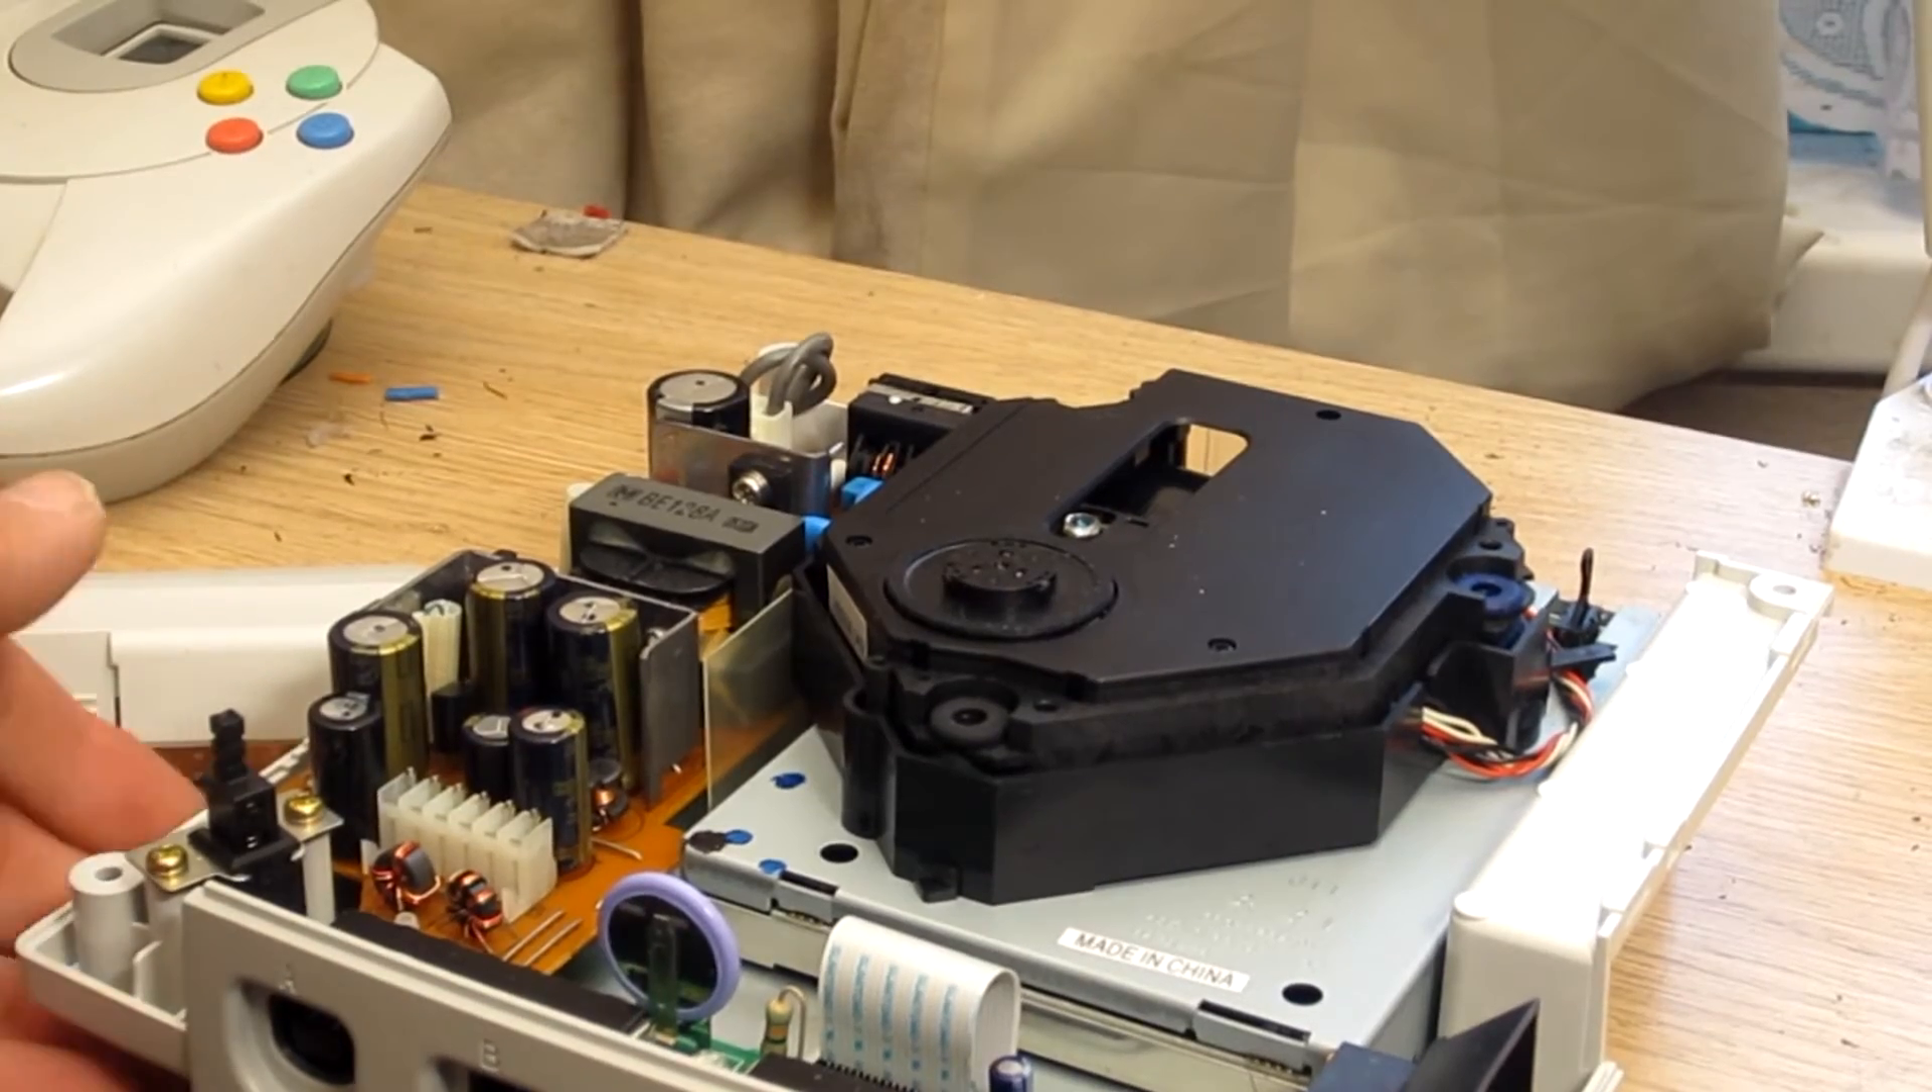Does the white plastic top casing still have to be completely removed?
No.